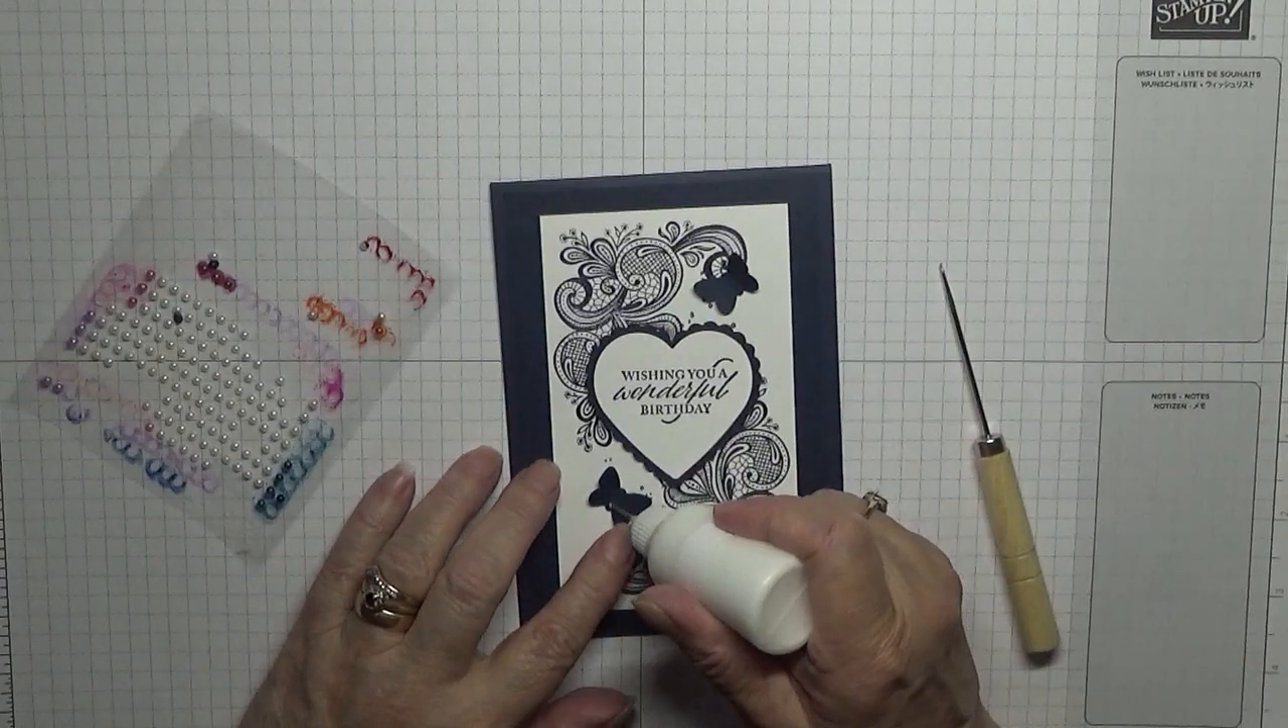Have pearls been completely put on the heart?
No.